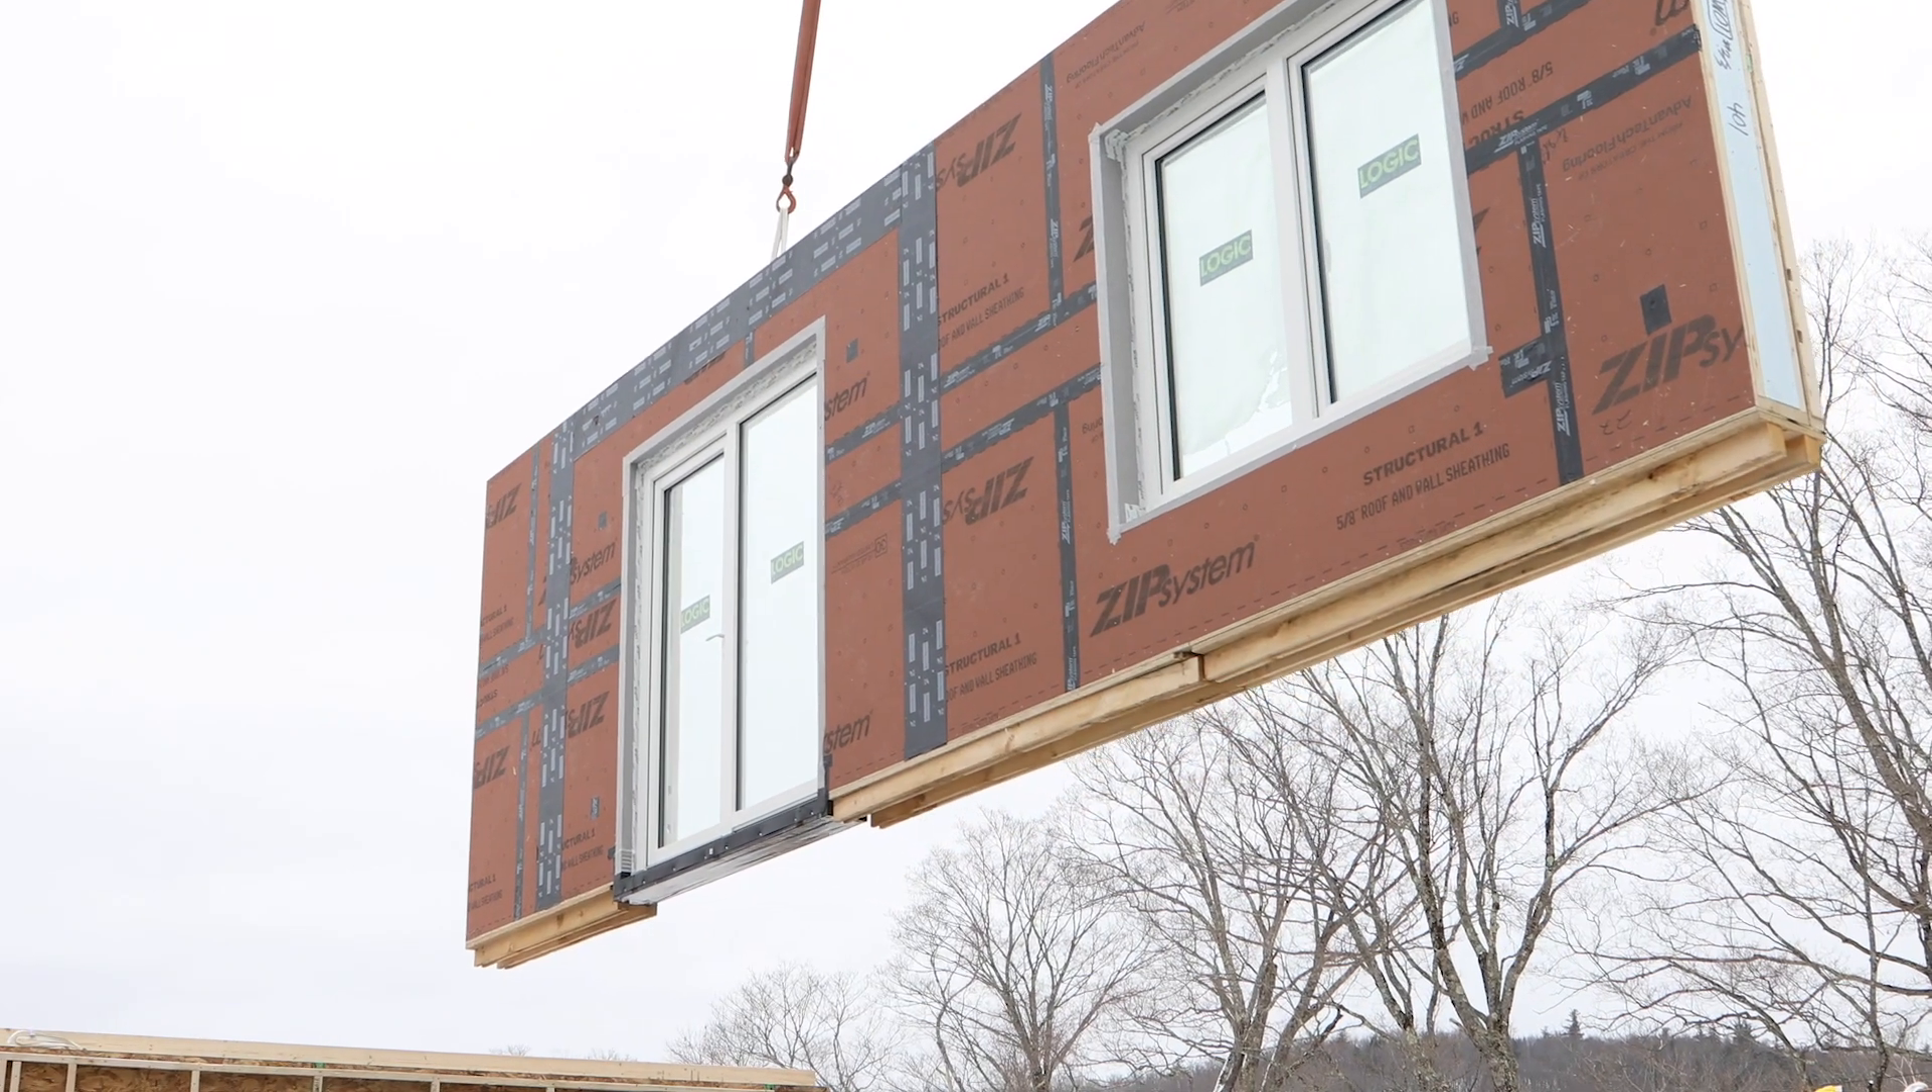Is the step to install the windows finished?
Yes.